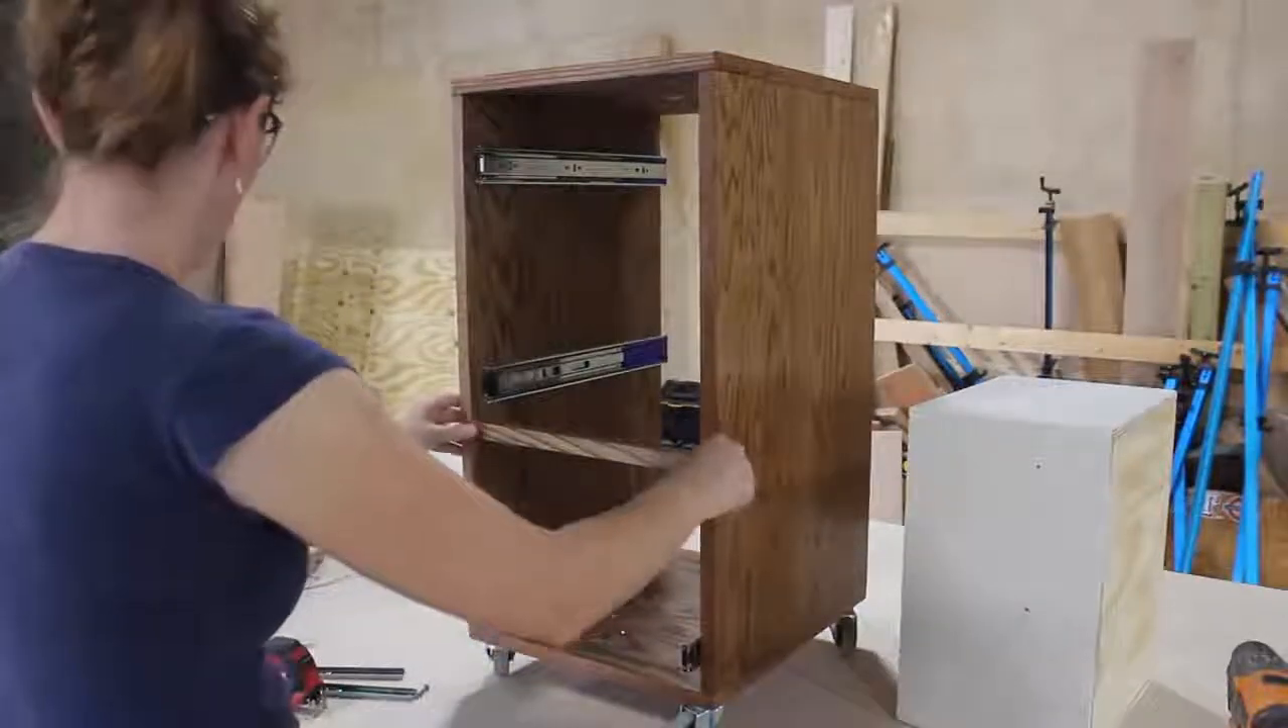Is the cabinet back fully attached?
No.